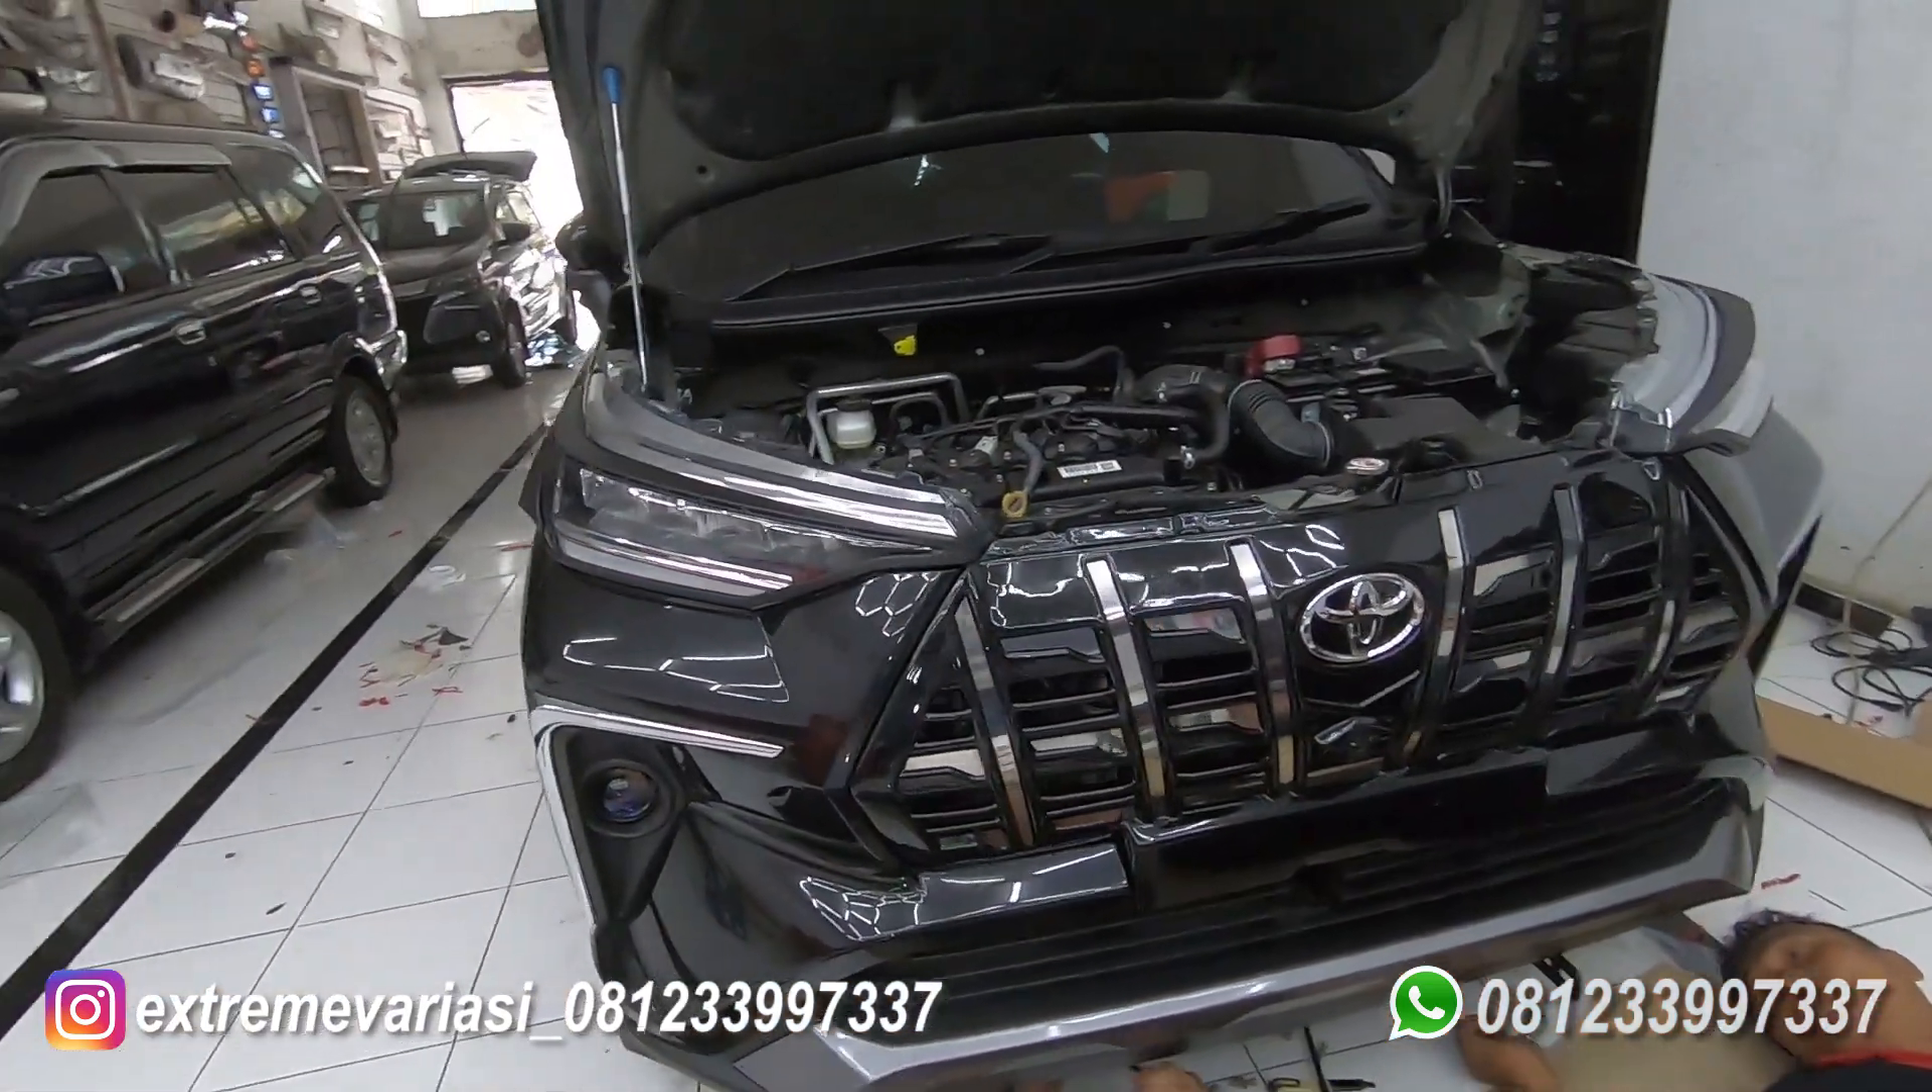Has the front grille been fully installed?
Yes.